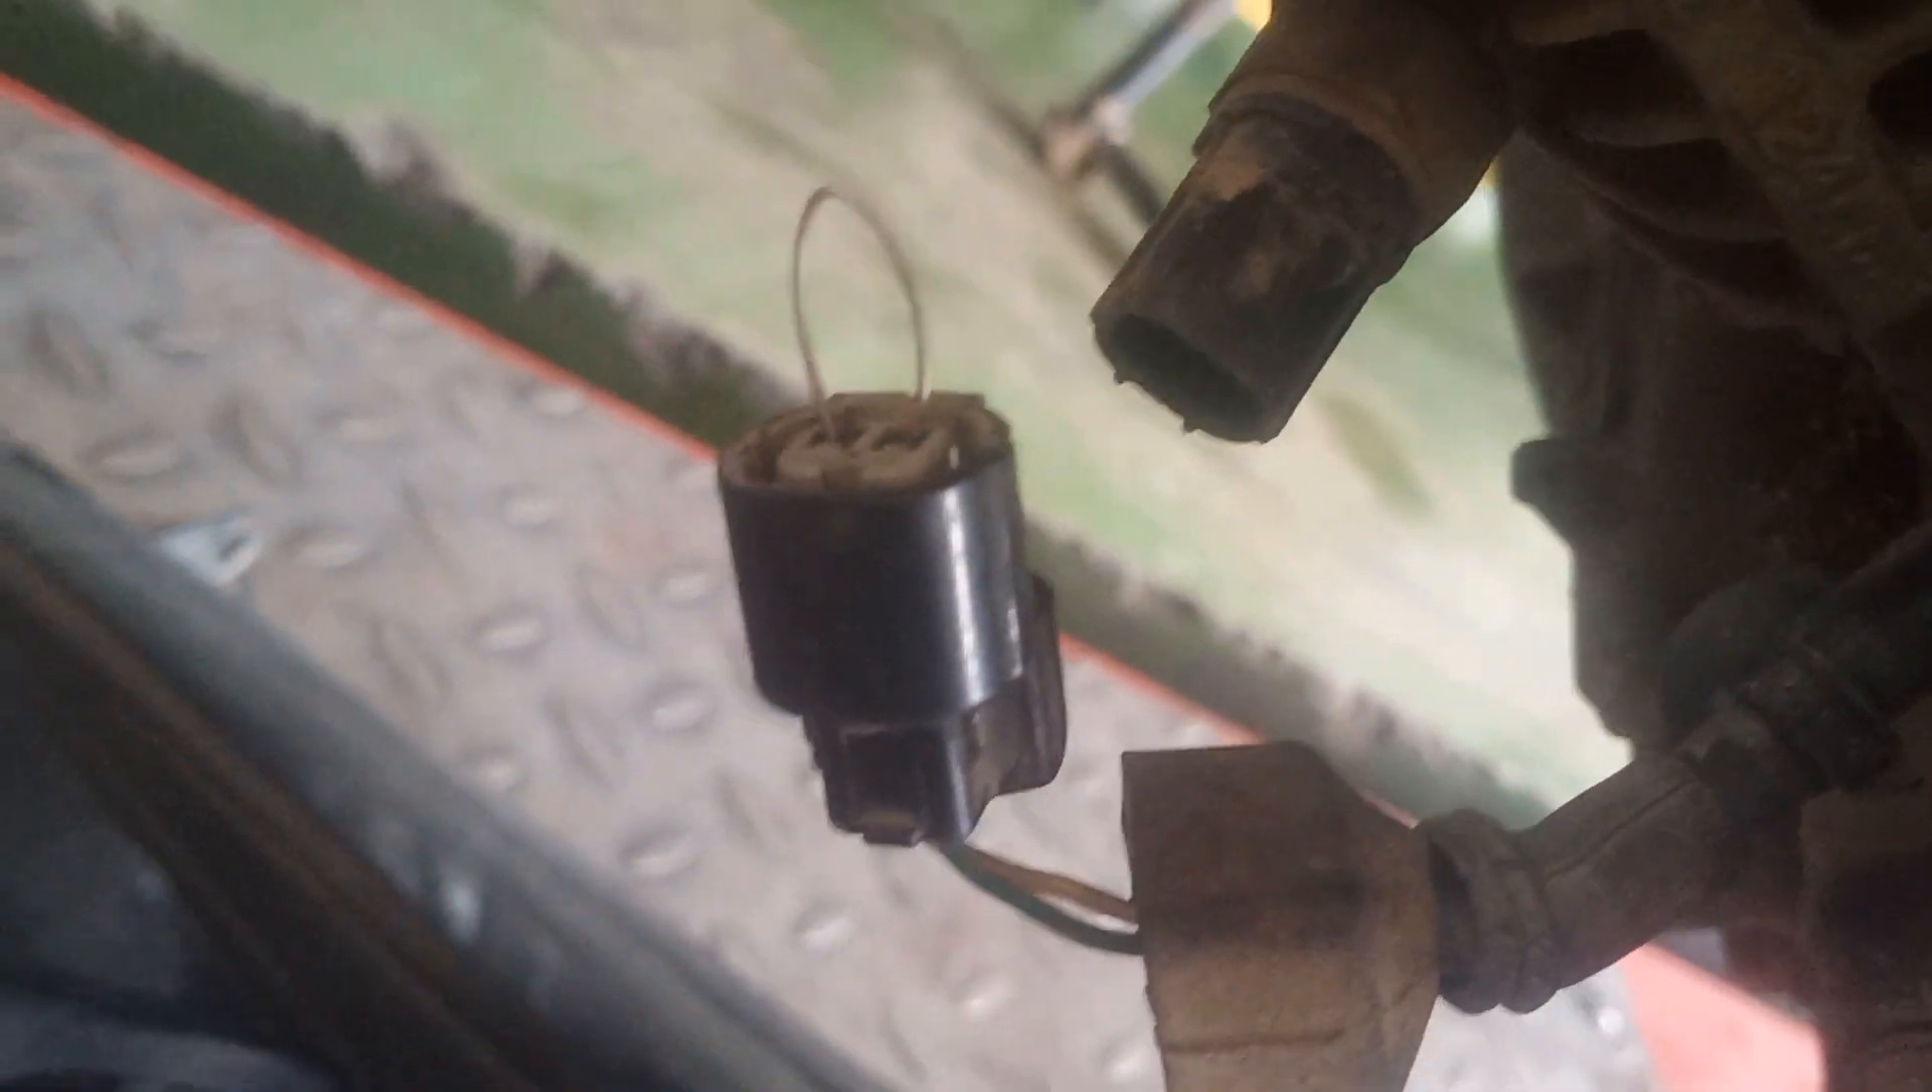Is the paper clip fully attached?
Yes.